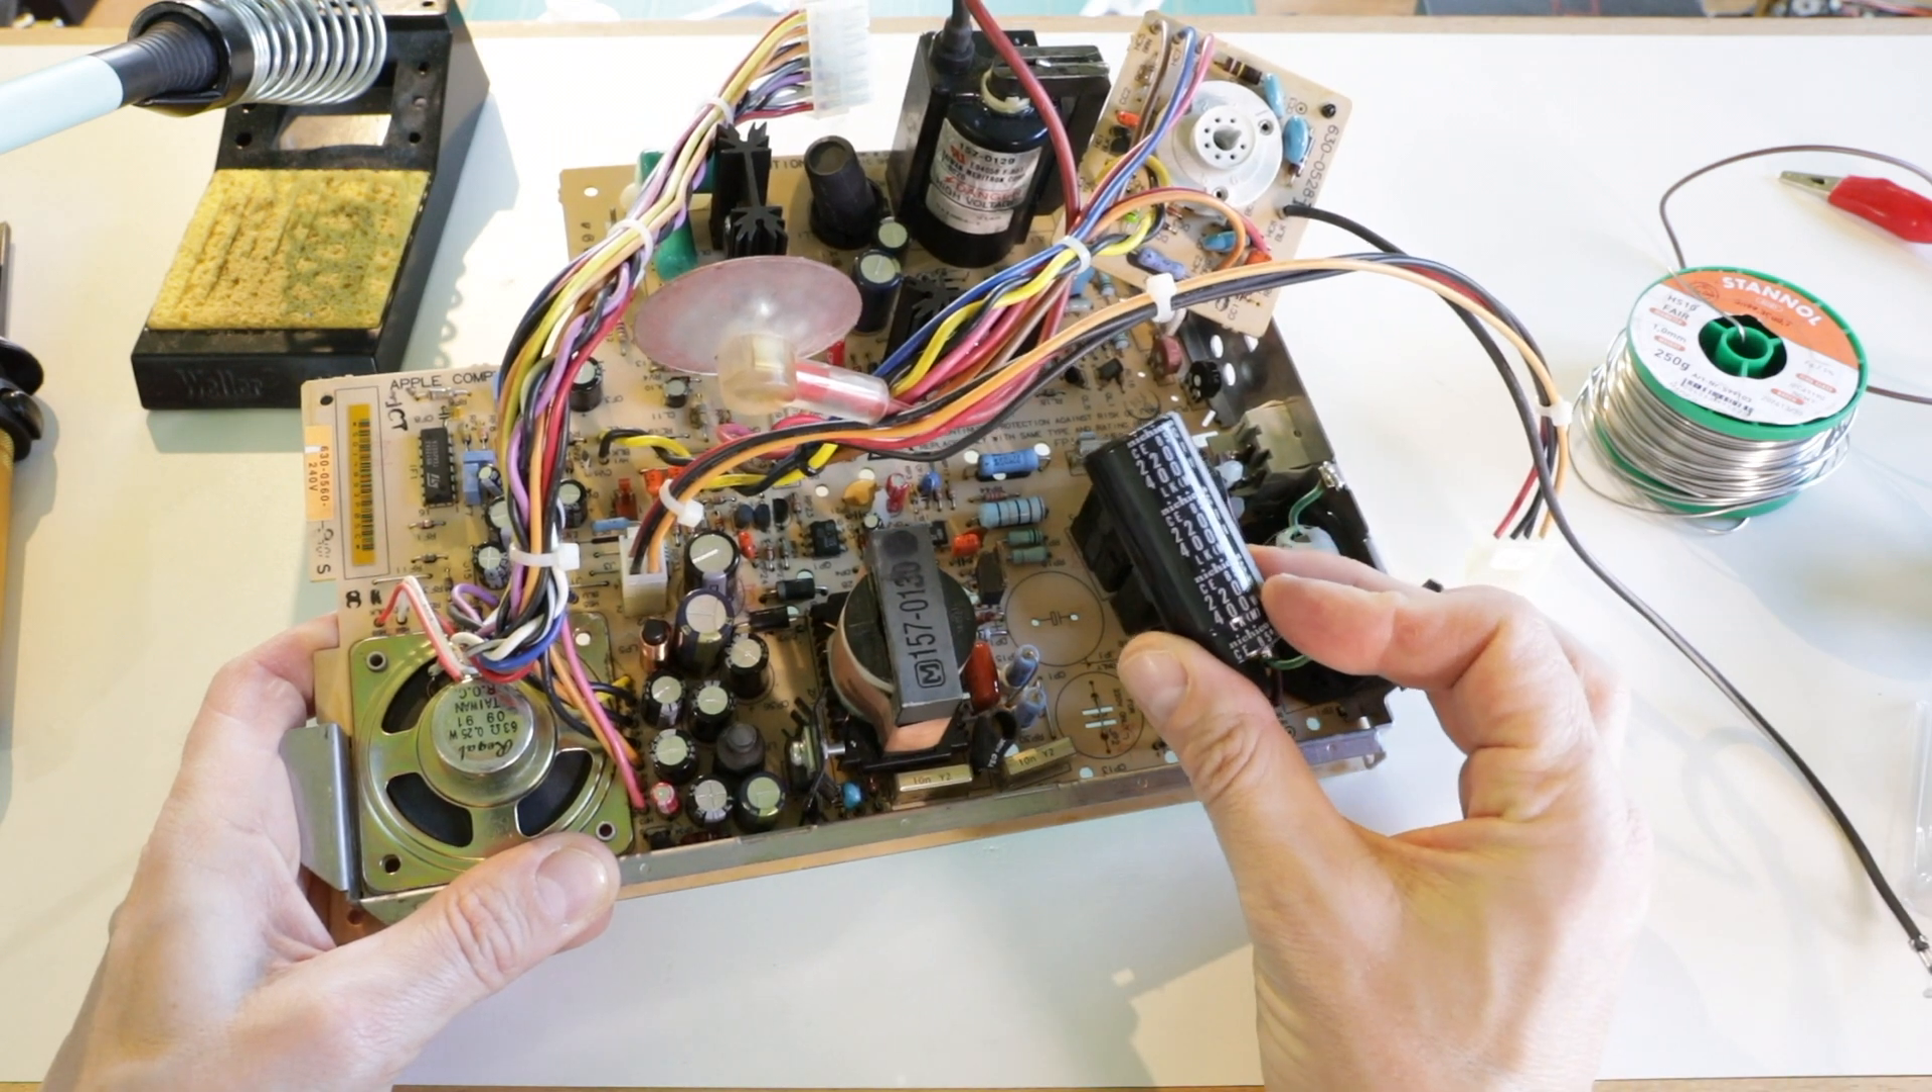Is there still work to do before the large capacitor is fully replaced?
Yes.